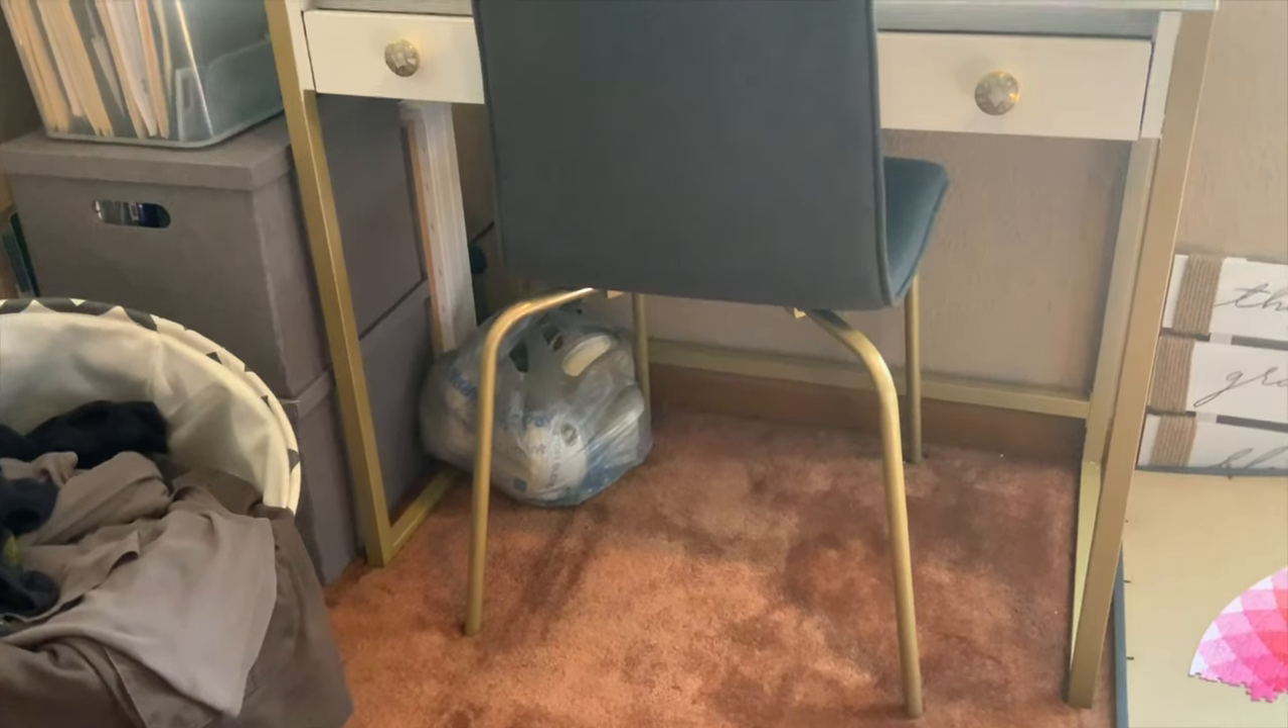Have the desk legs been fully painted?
Yes.